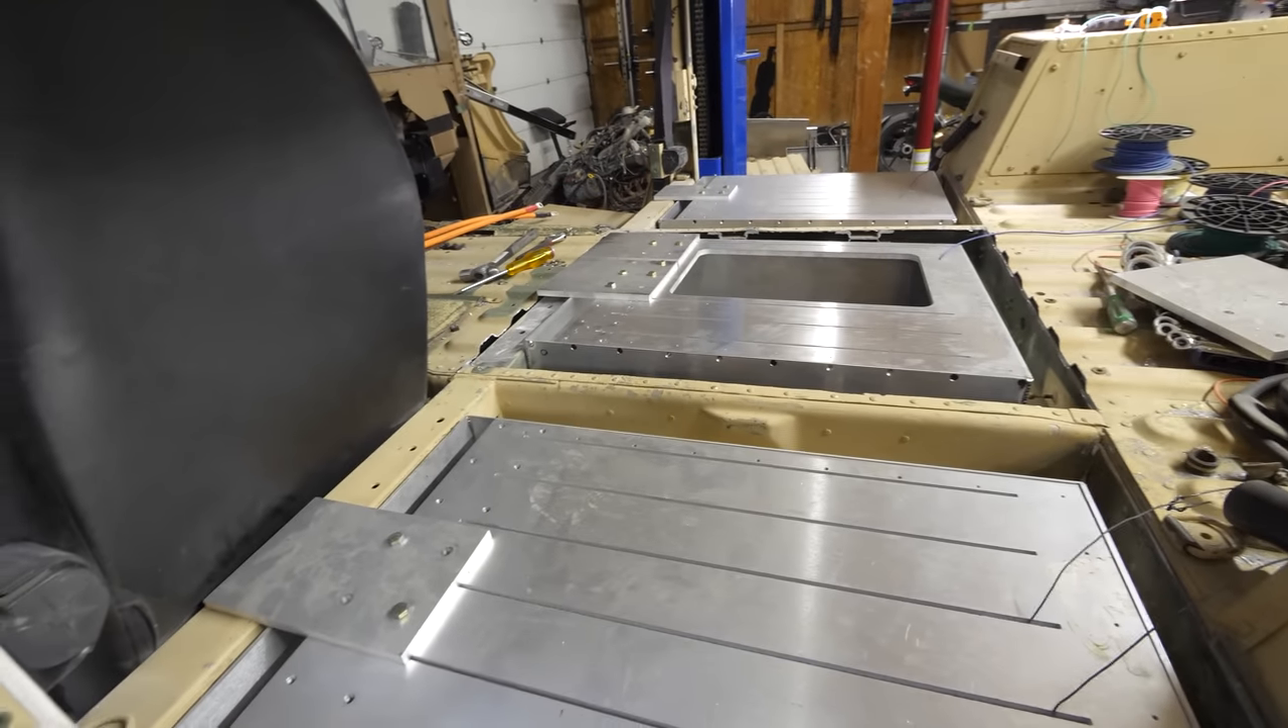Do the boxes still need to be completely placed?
No.